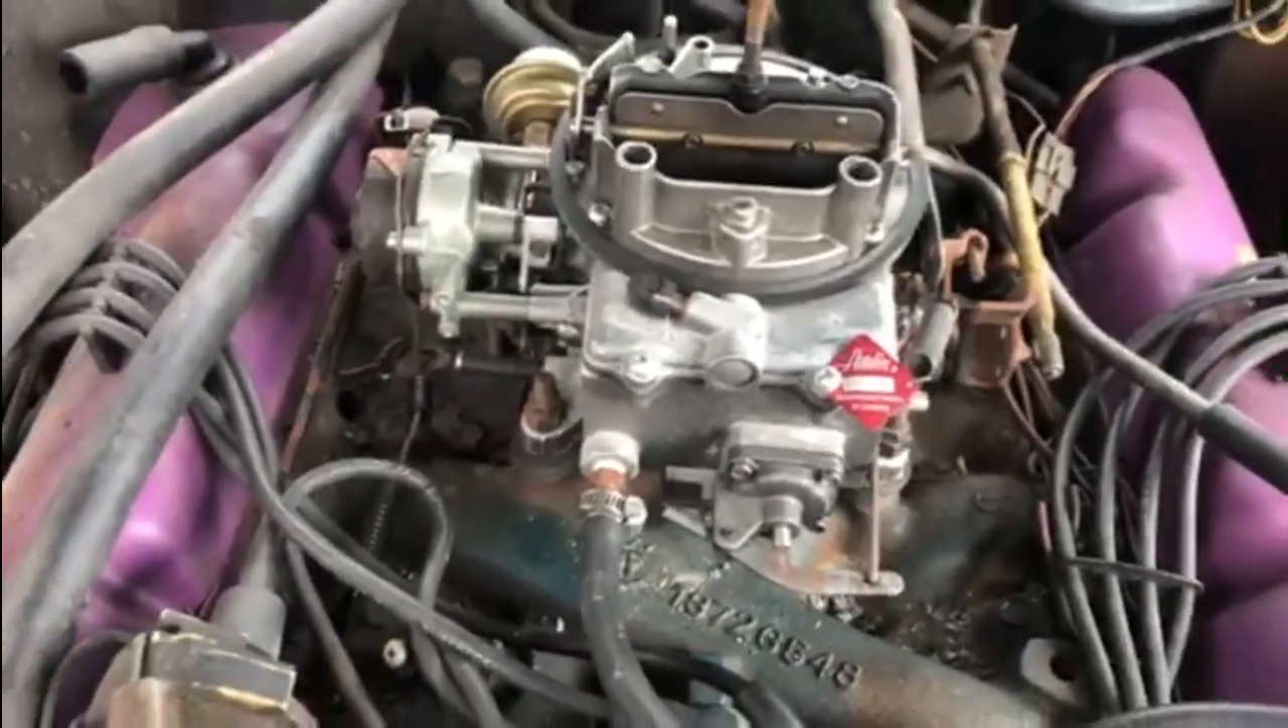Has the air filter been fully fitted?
No.